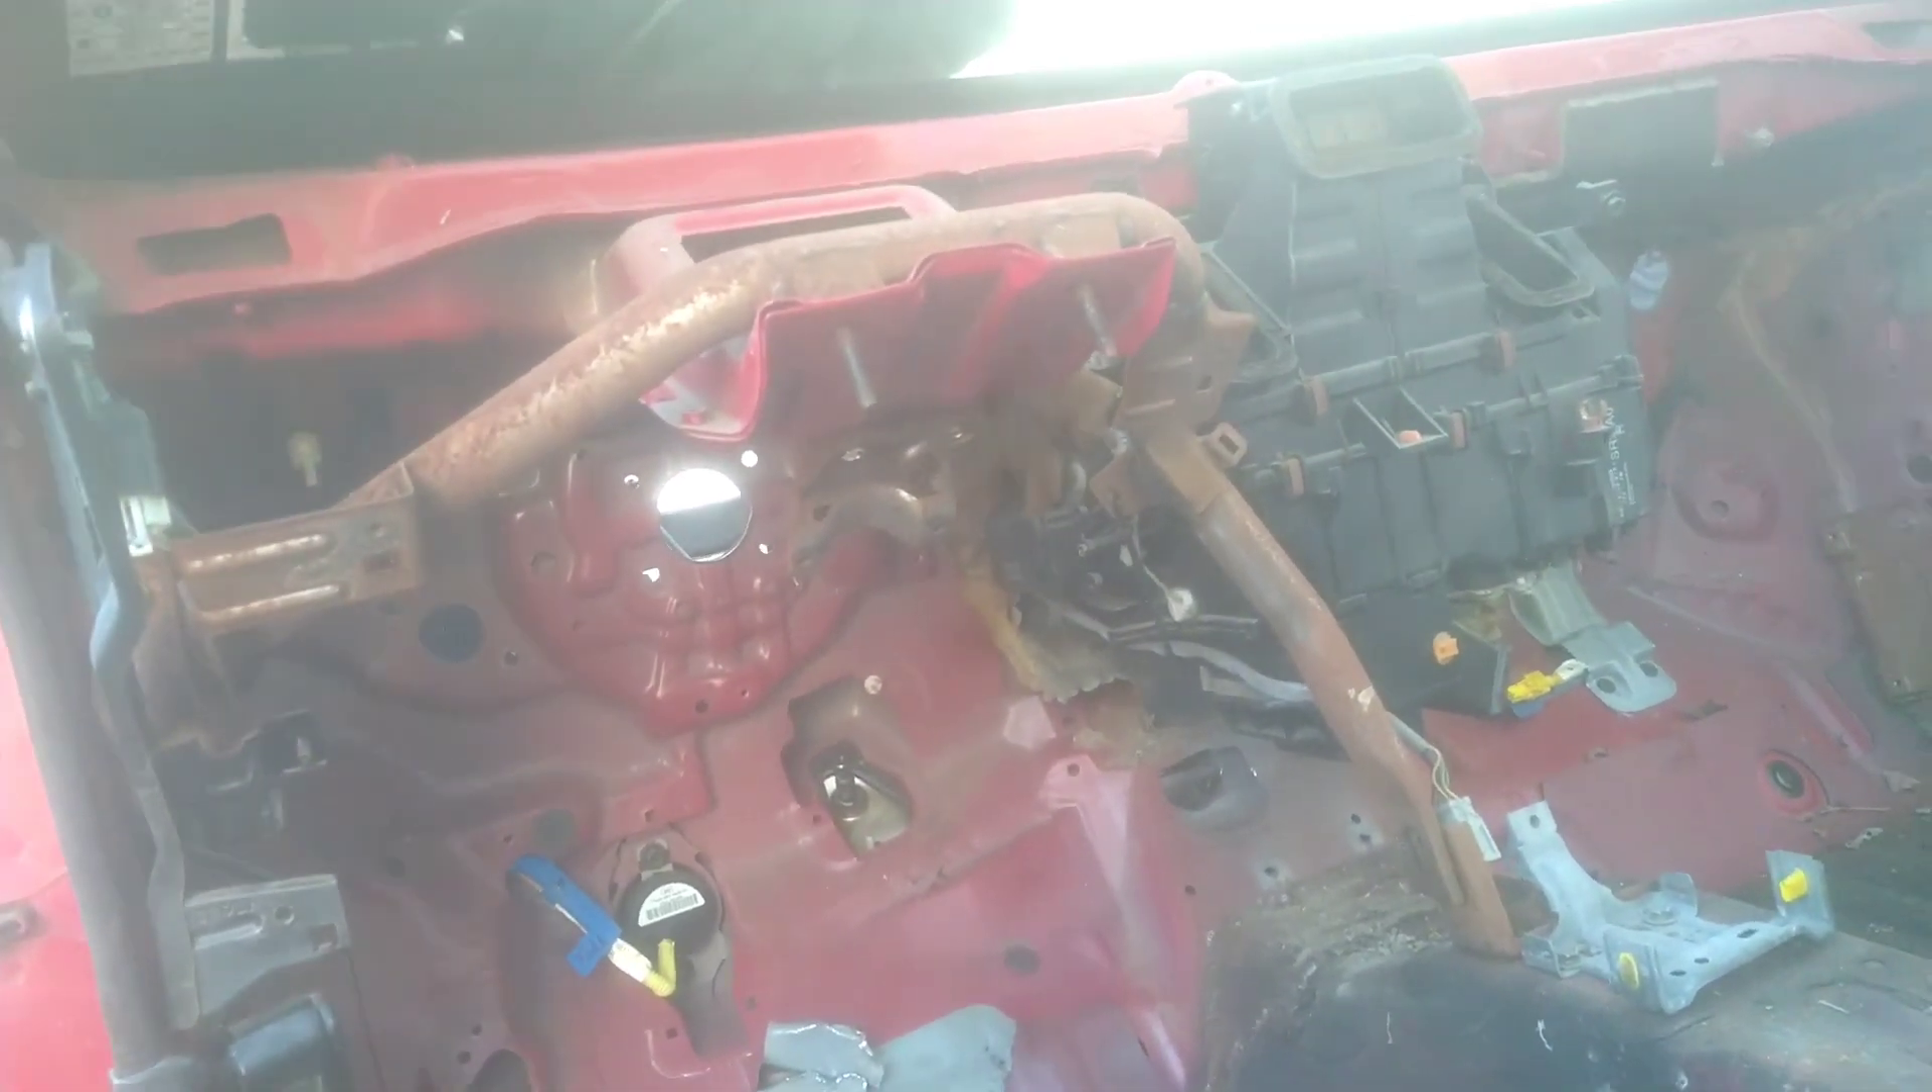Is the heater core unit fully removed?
No.